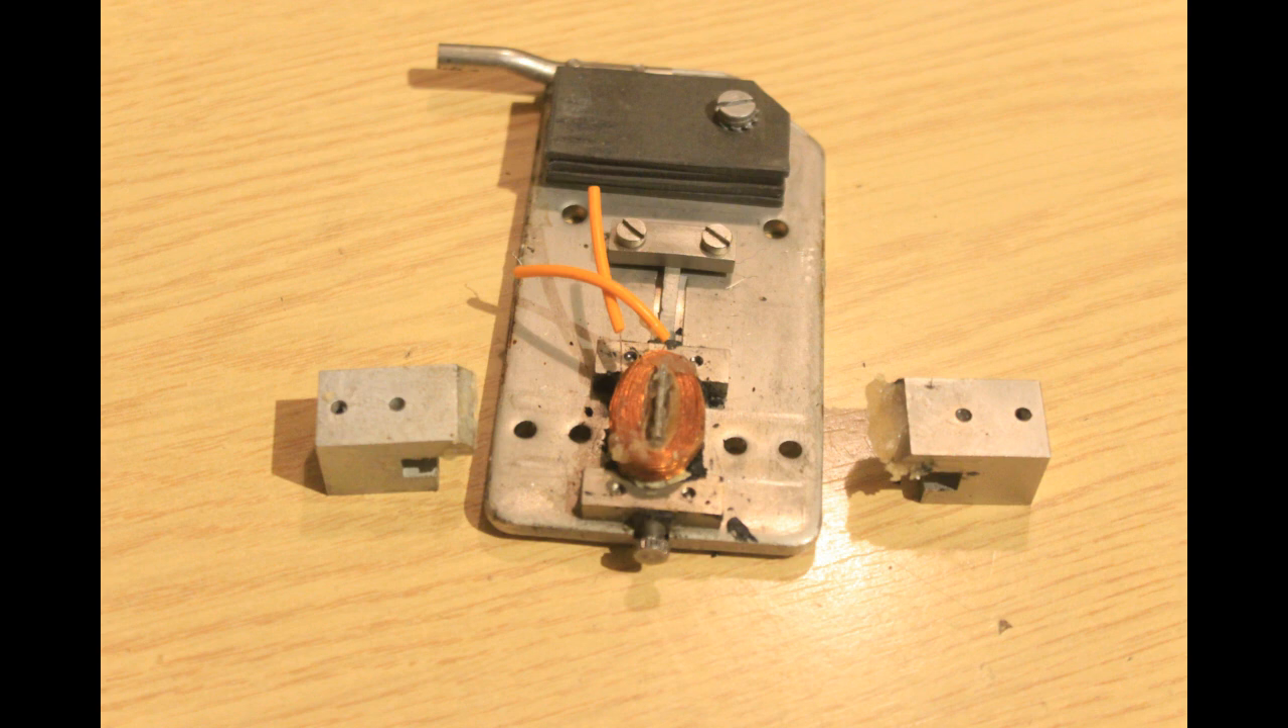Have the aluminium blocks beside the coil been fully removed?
Yes.